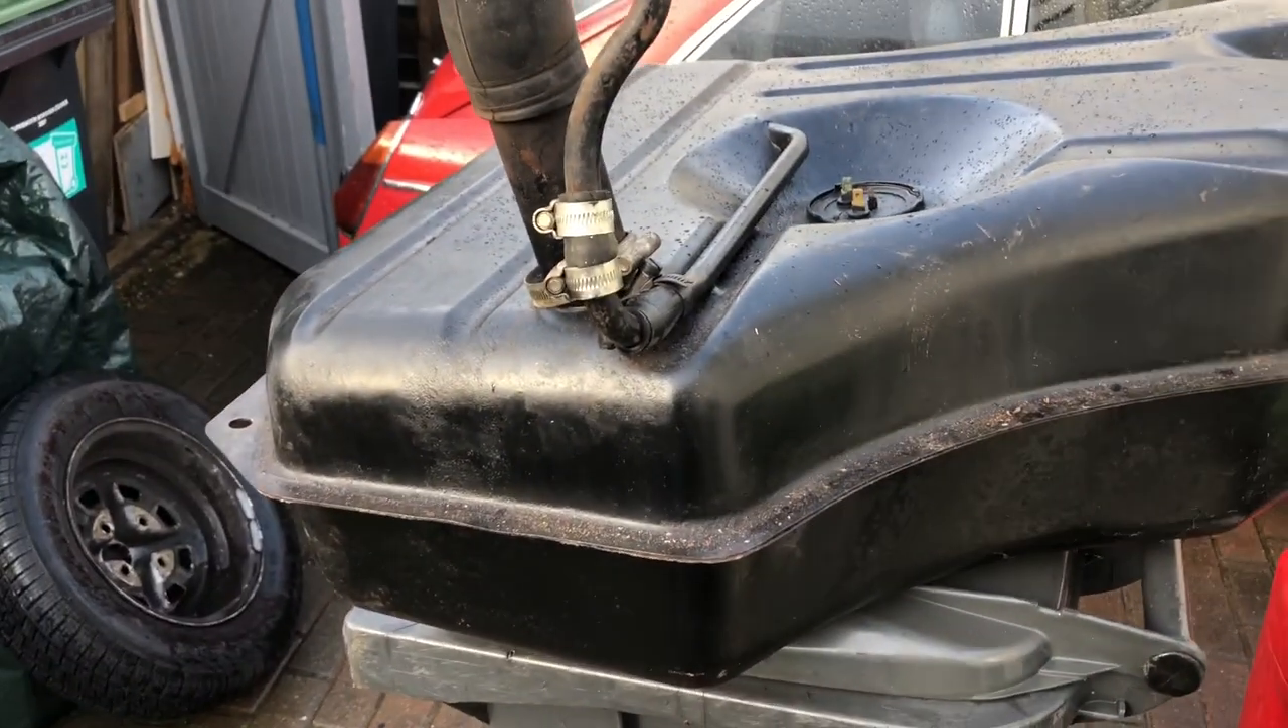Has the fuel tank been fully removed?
Yes.